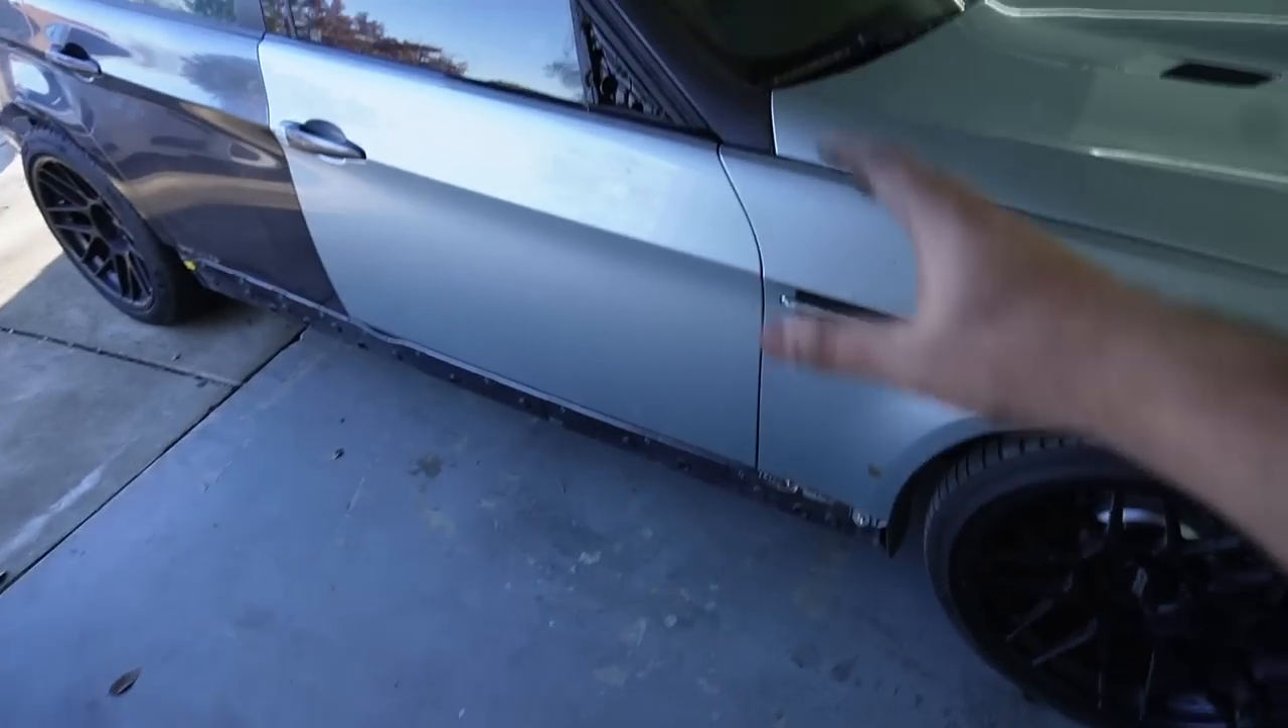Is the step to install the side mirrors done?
No.